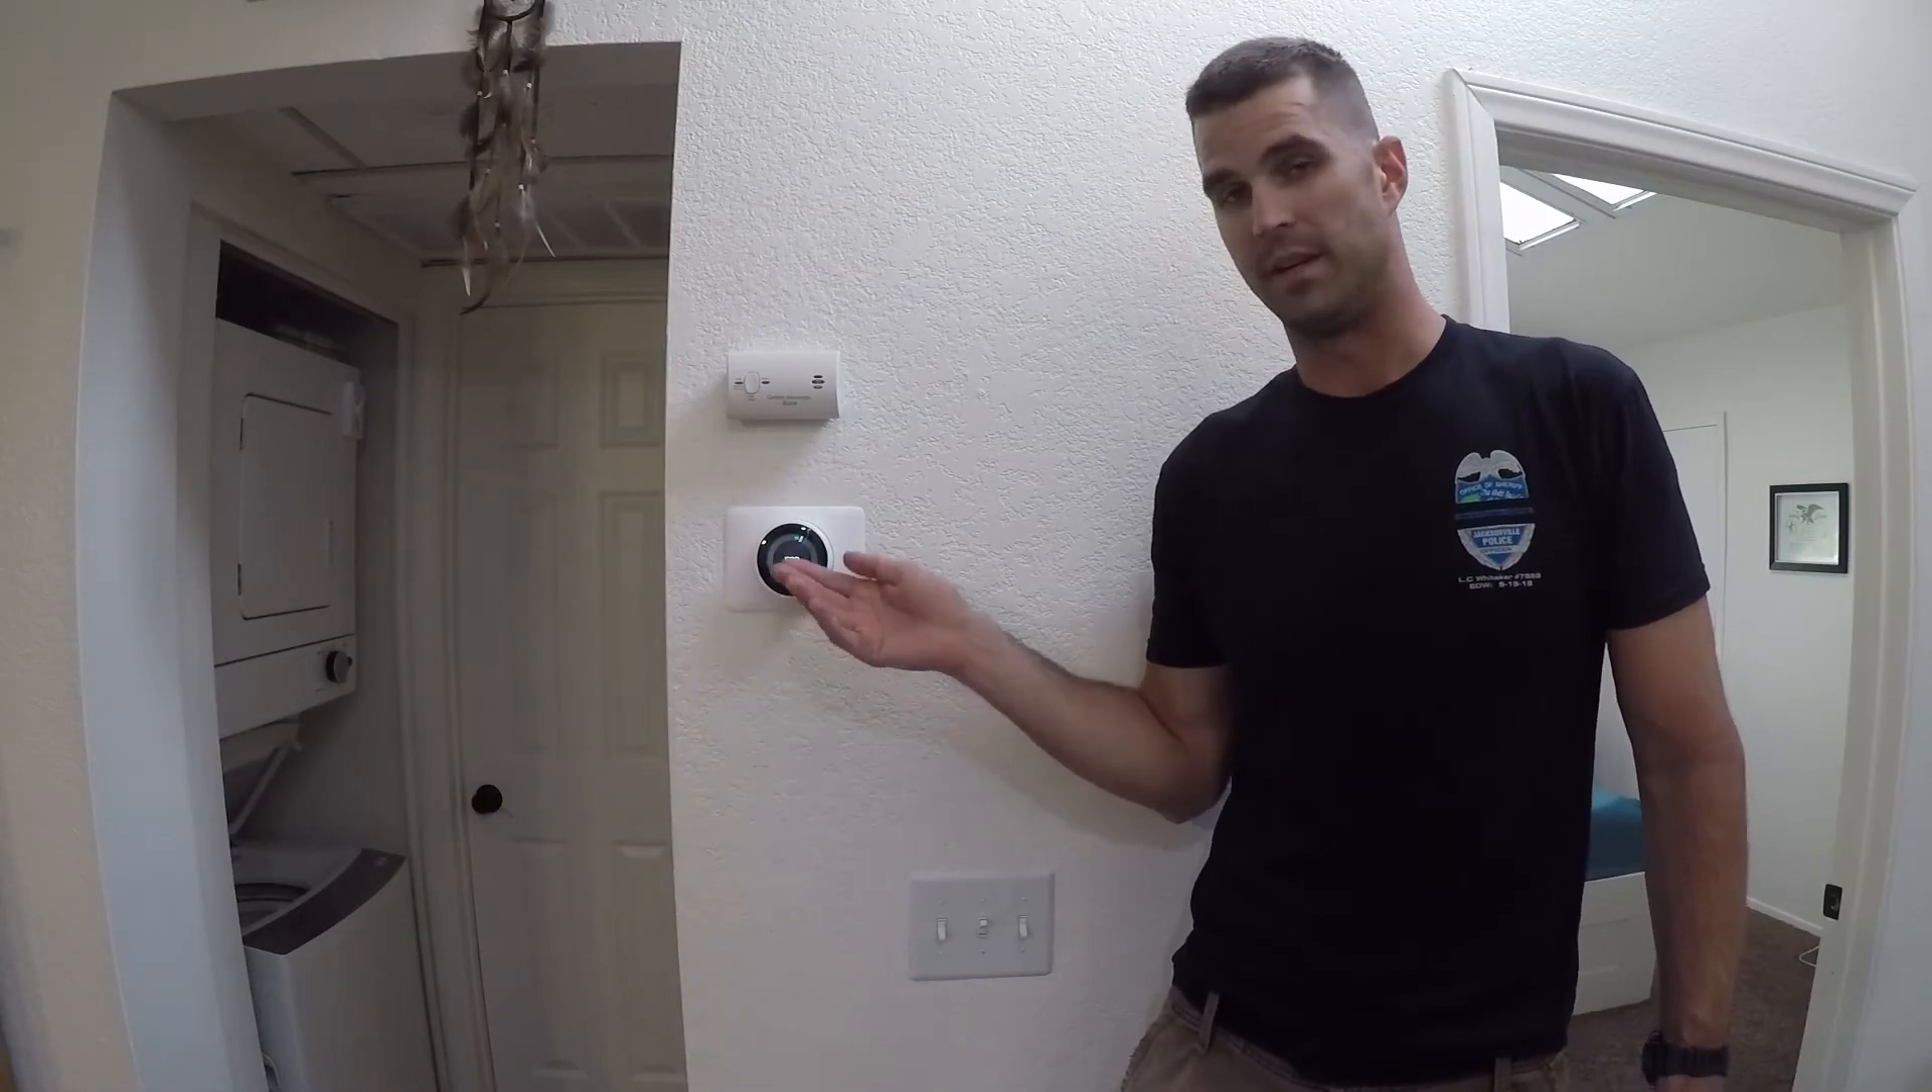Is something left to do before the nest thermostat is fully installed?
No.